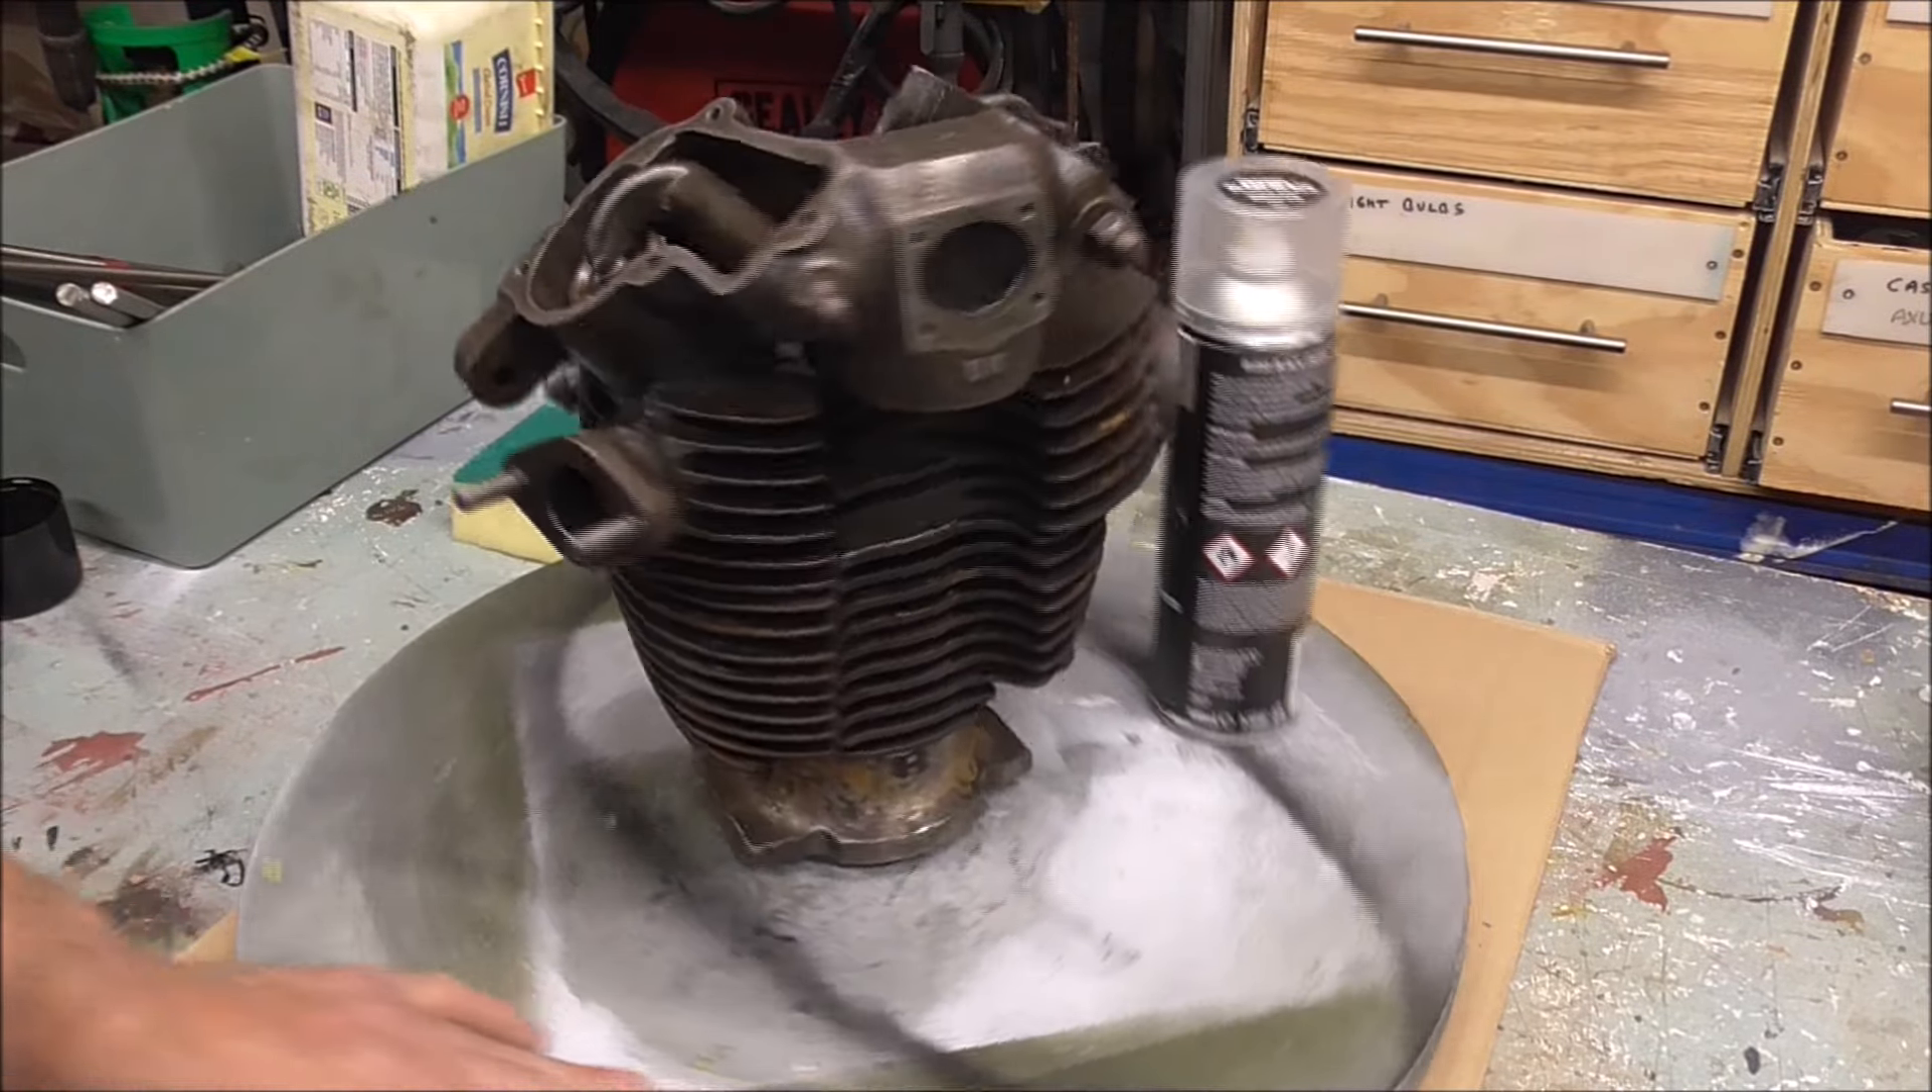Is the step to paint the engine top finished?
No.